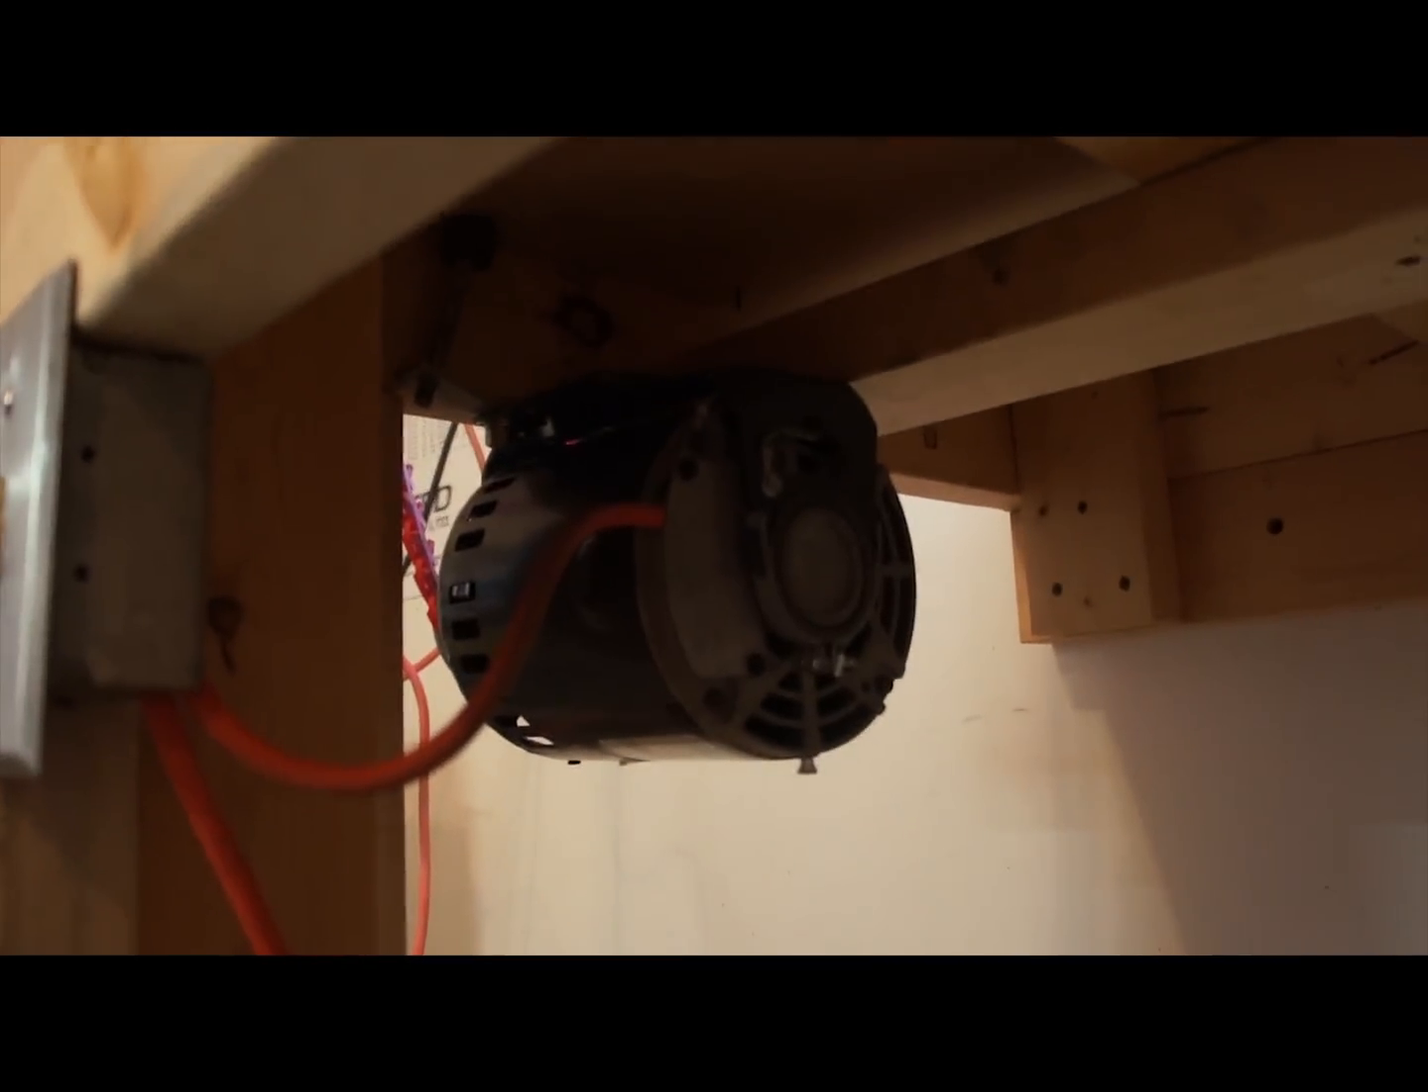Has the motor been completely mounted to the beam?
Yes.